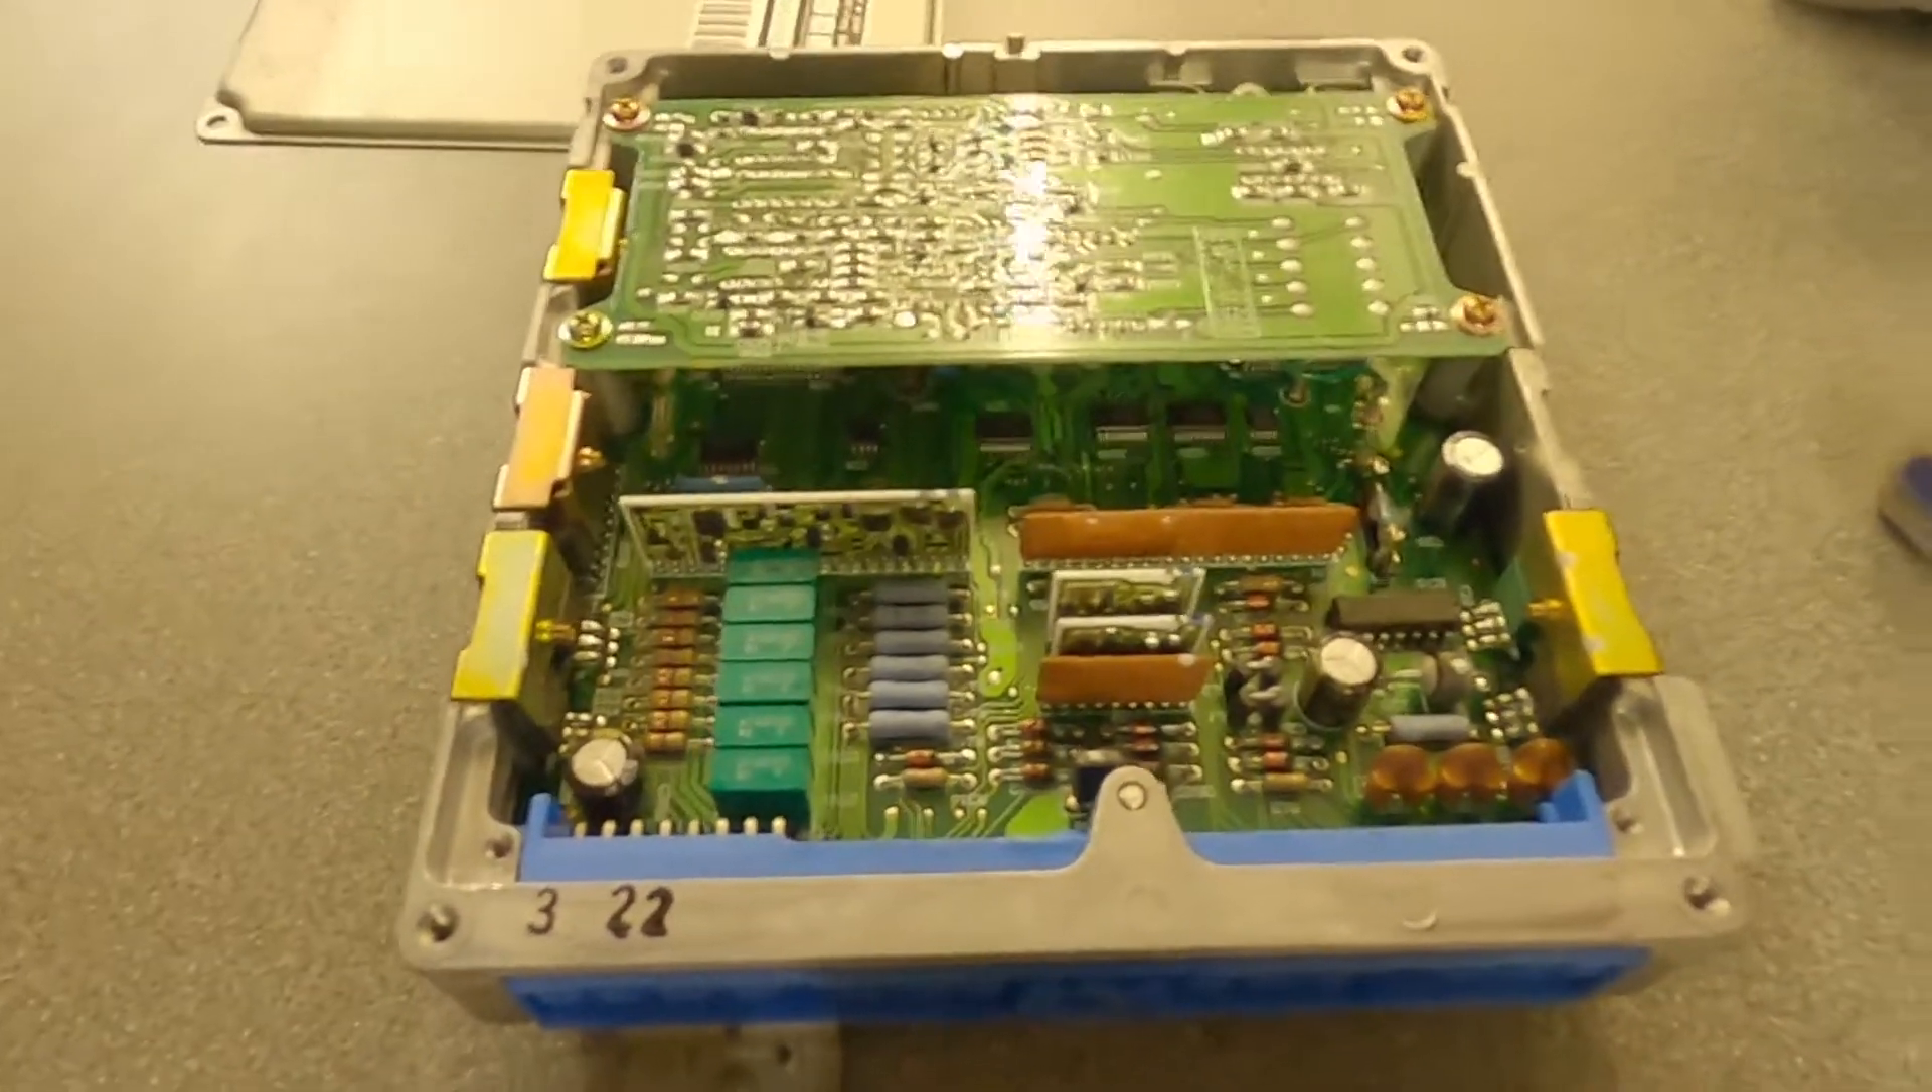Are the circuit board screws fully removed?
No.